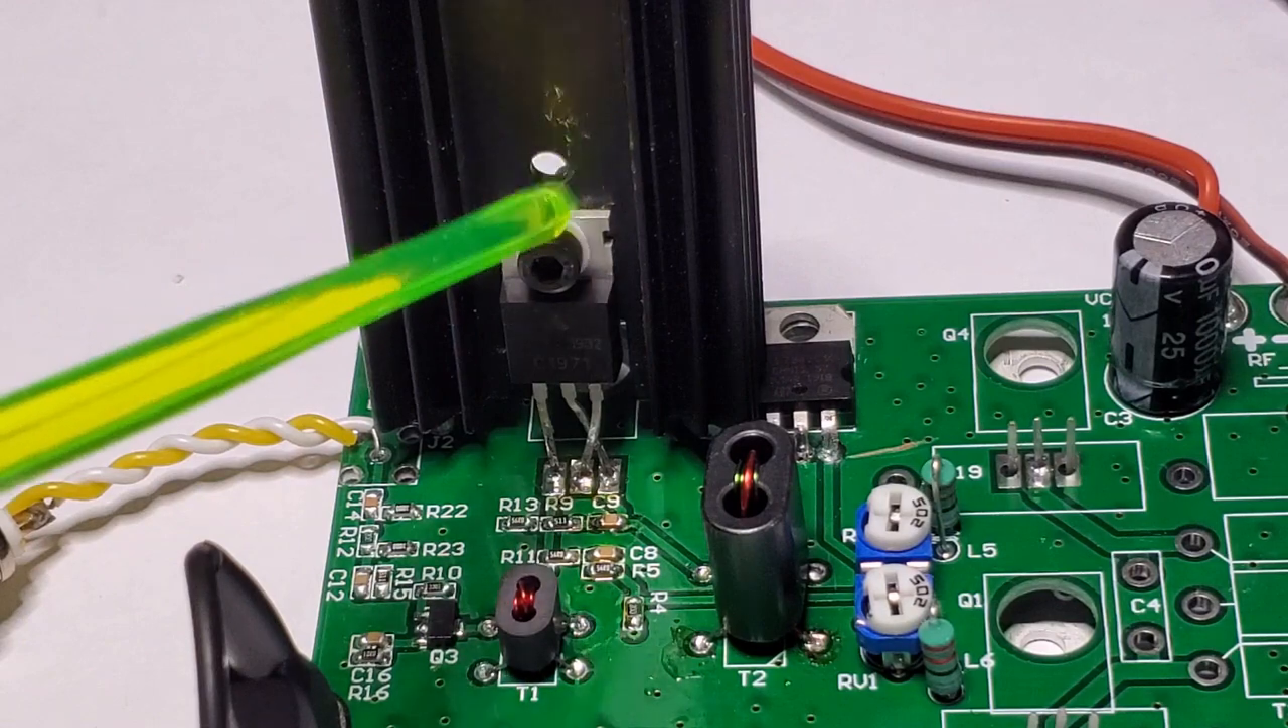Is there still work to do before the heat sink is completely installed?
No.